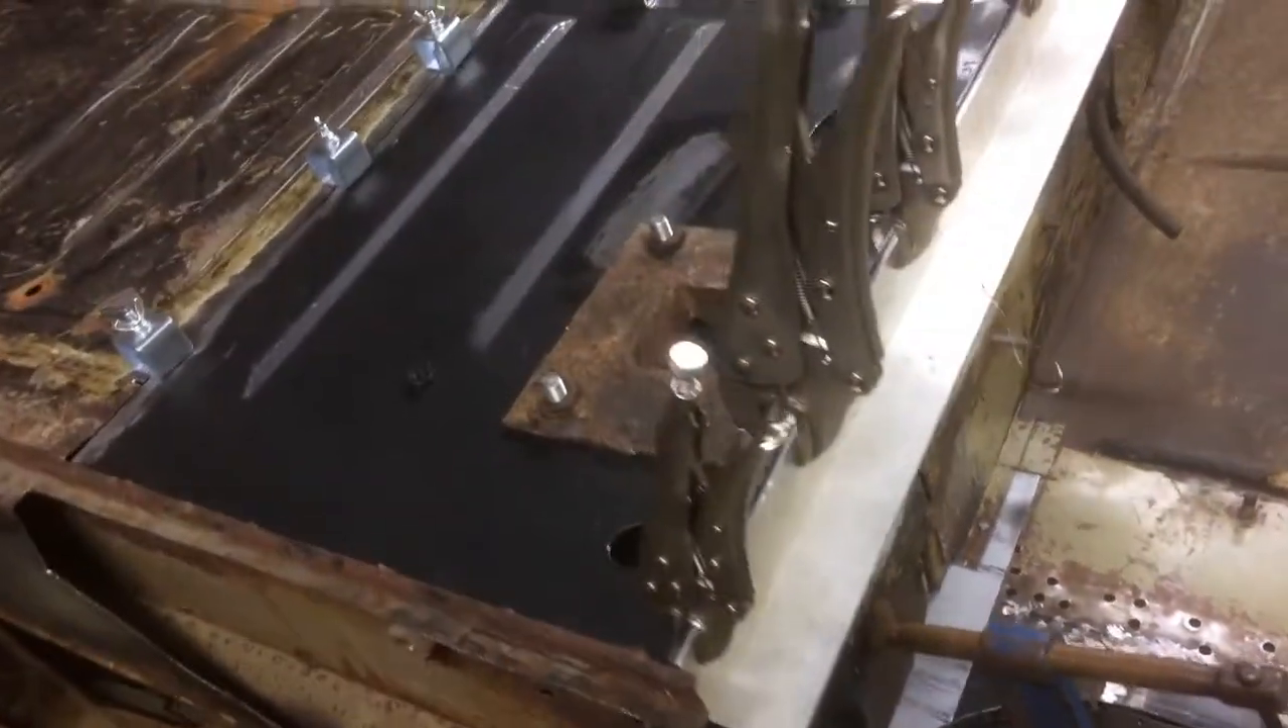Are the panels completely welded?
No.